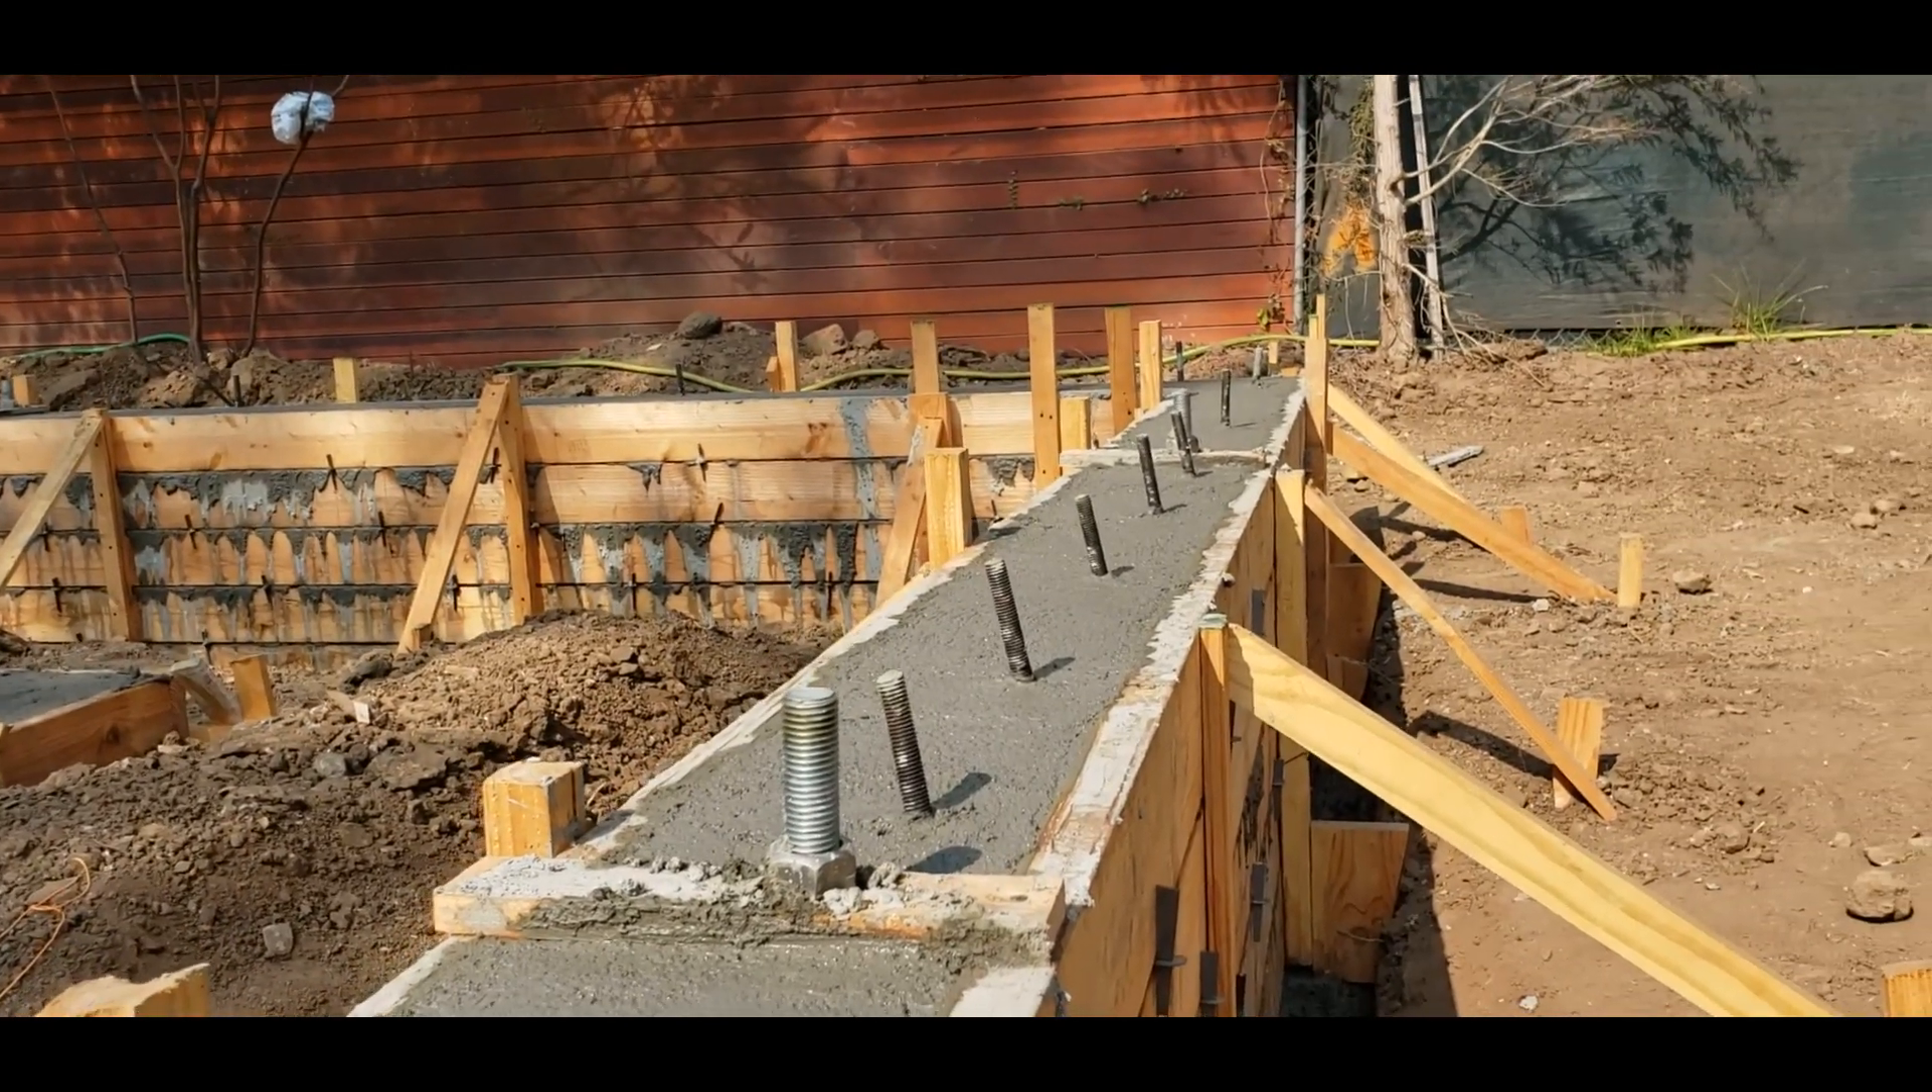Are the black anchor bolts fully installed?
Yes.